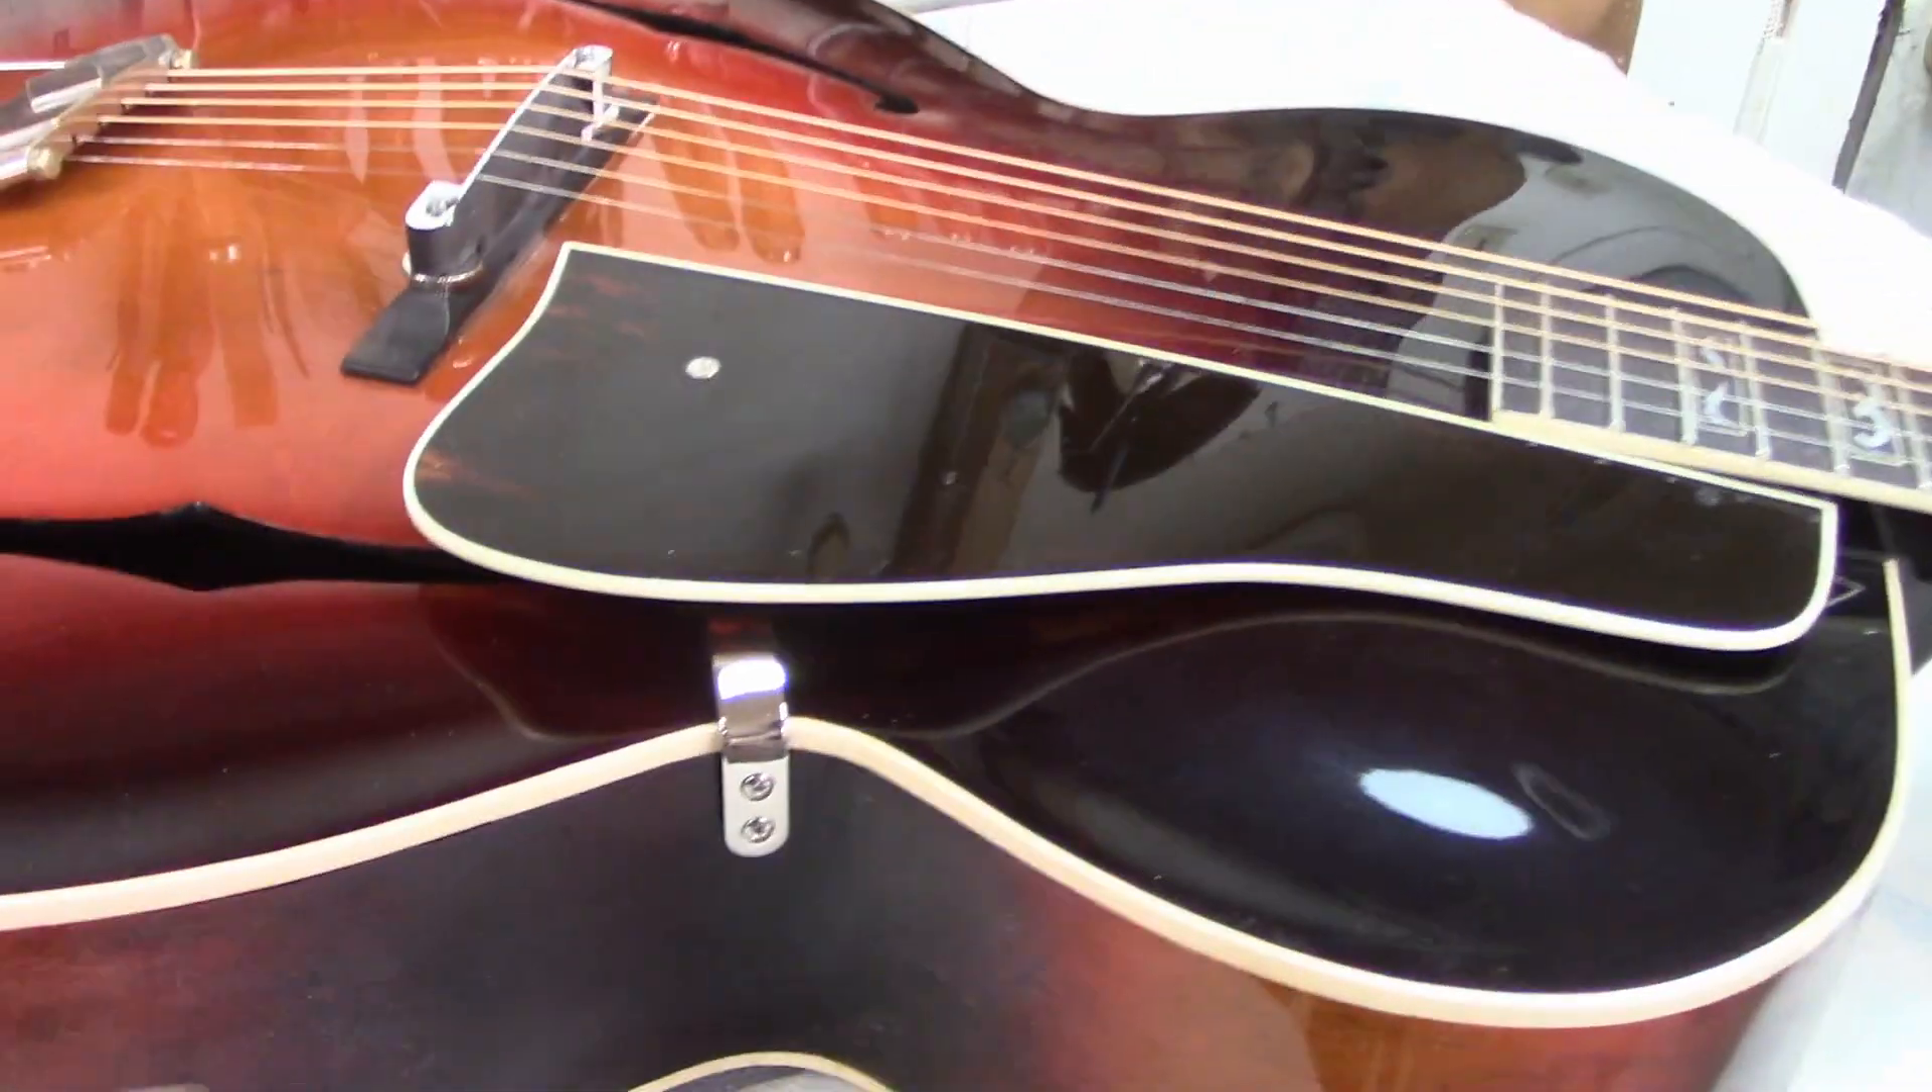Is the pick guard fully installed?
Yes.